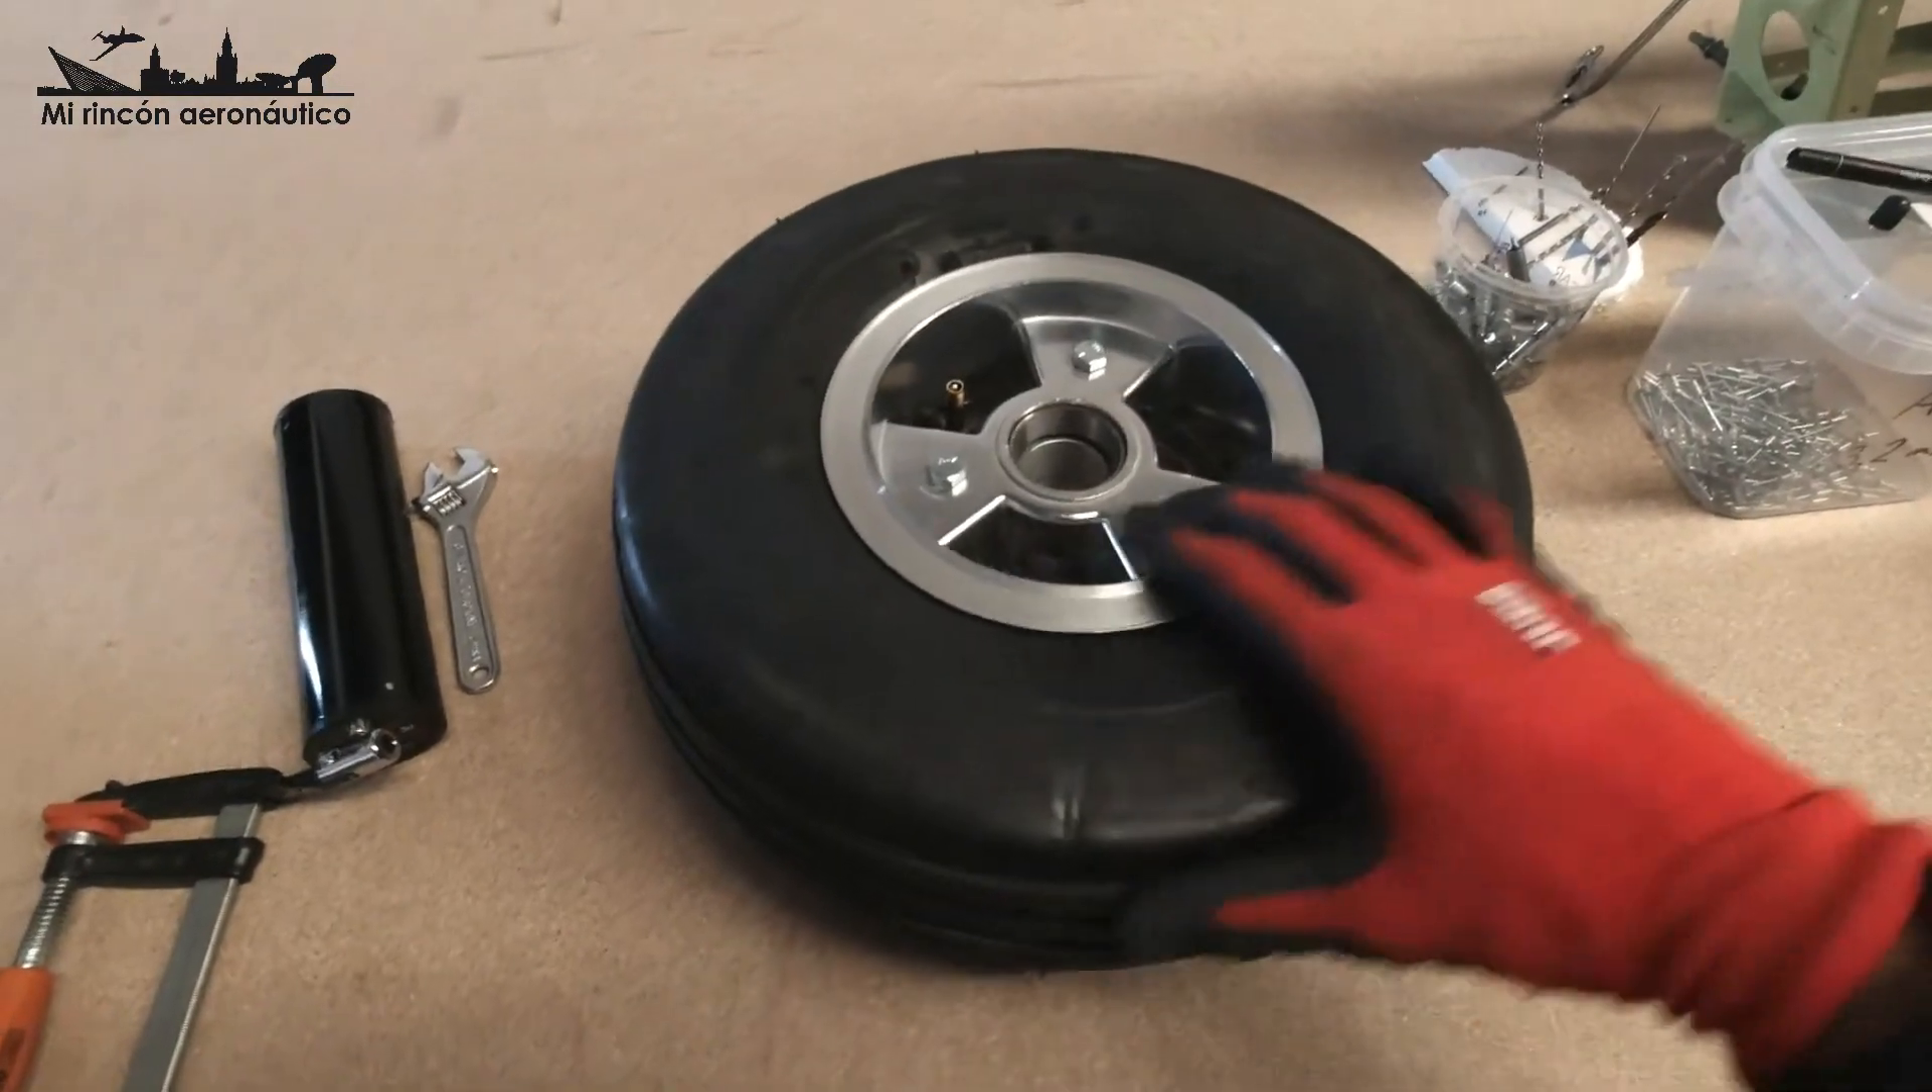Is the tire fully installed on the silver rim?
Yes.